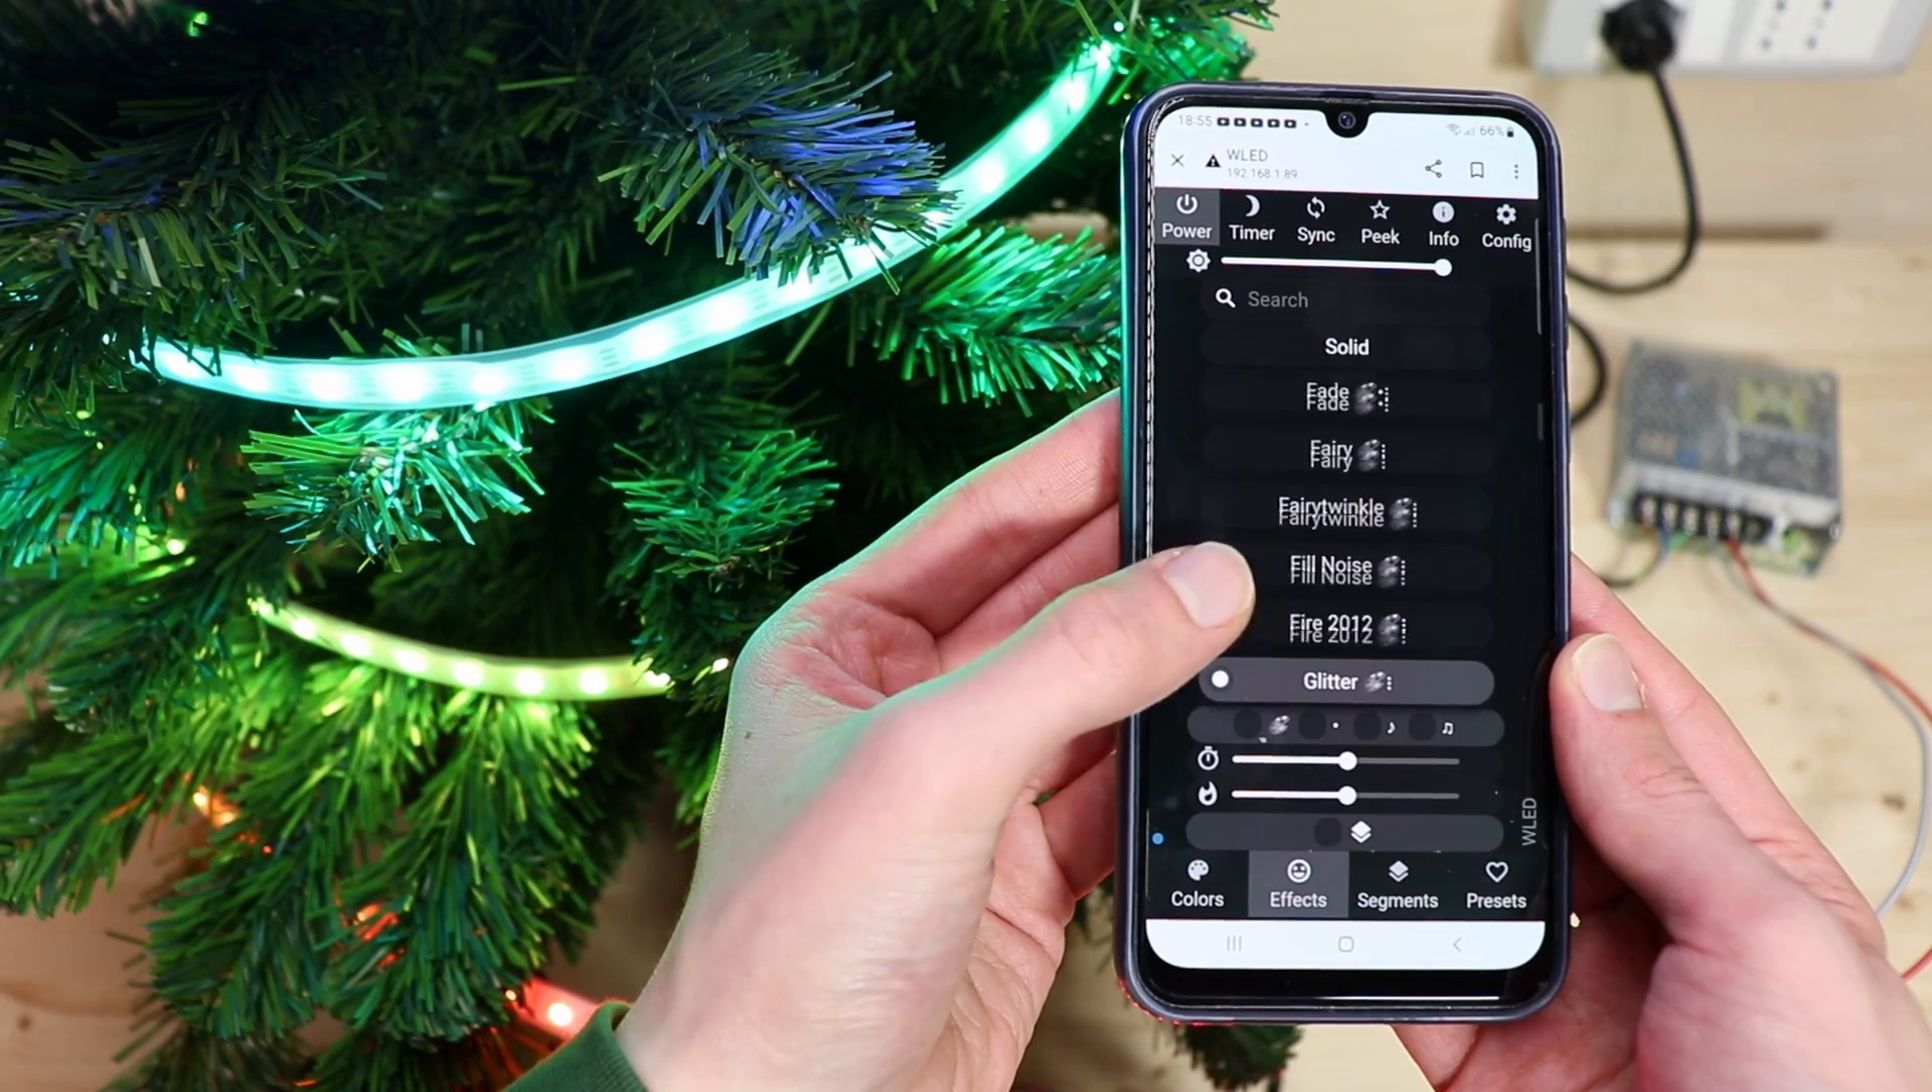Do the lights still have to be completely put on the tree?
No.